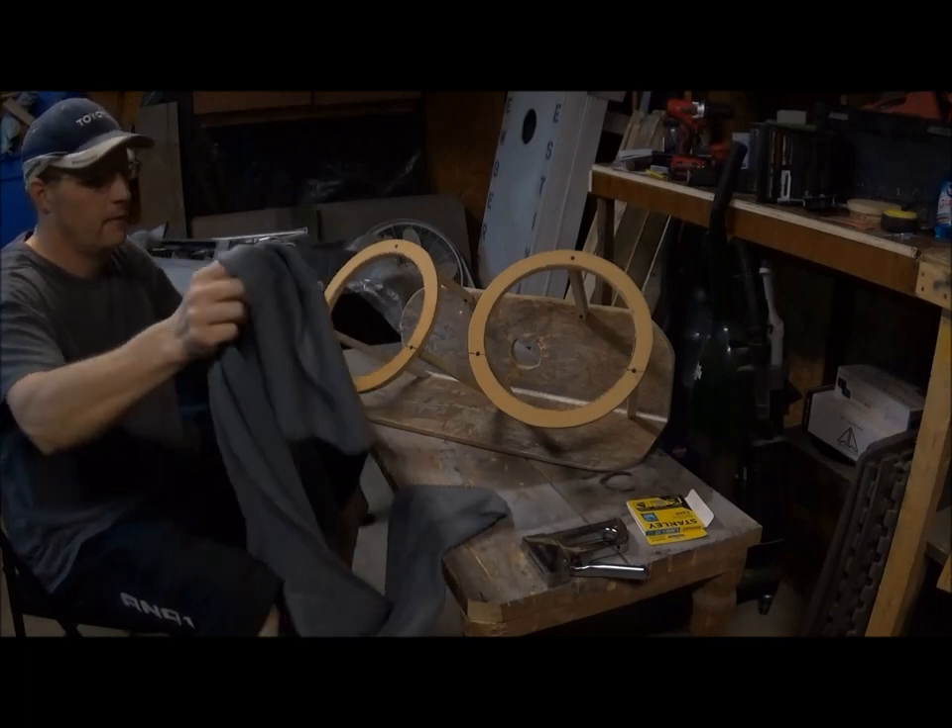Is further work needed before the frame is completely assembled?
No.